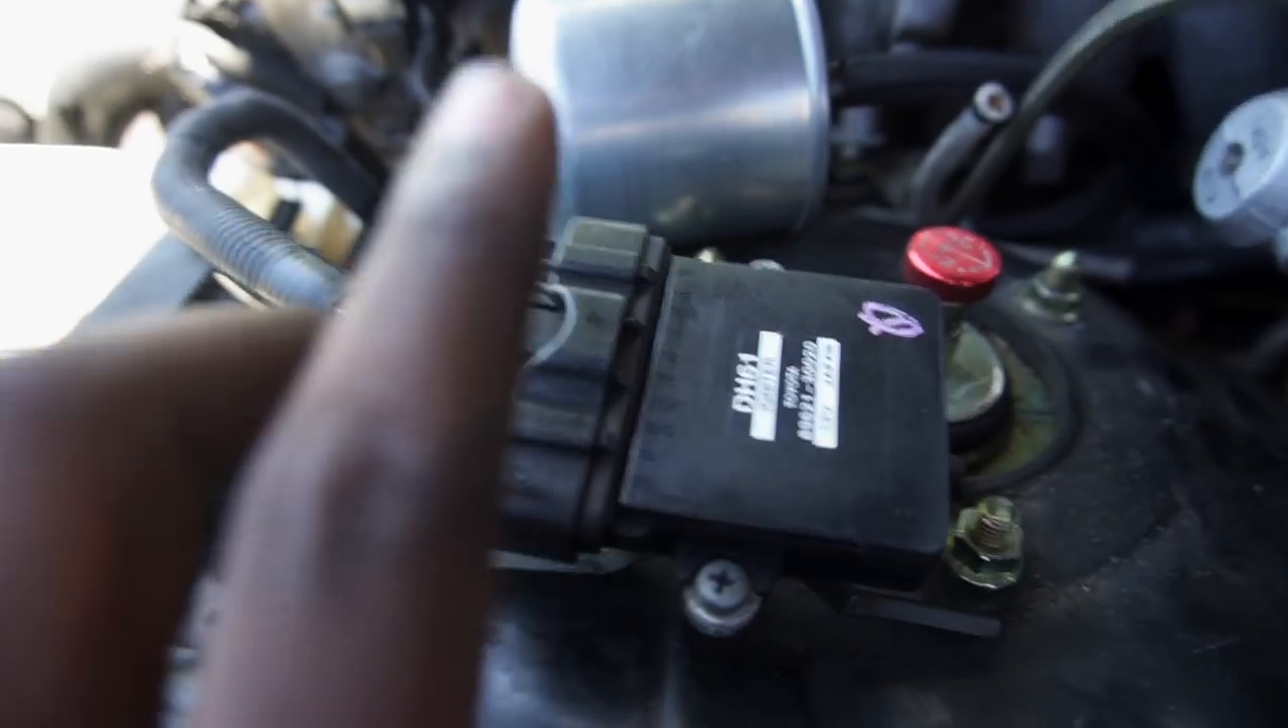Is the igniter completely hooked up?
Yes.